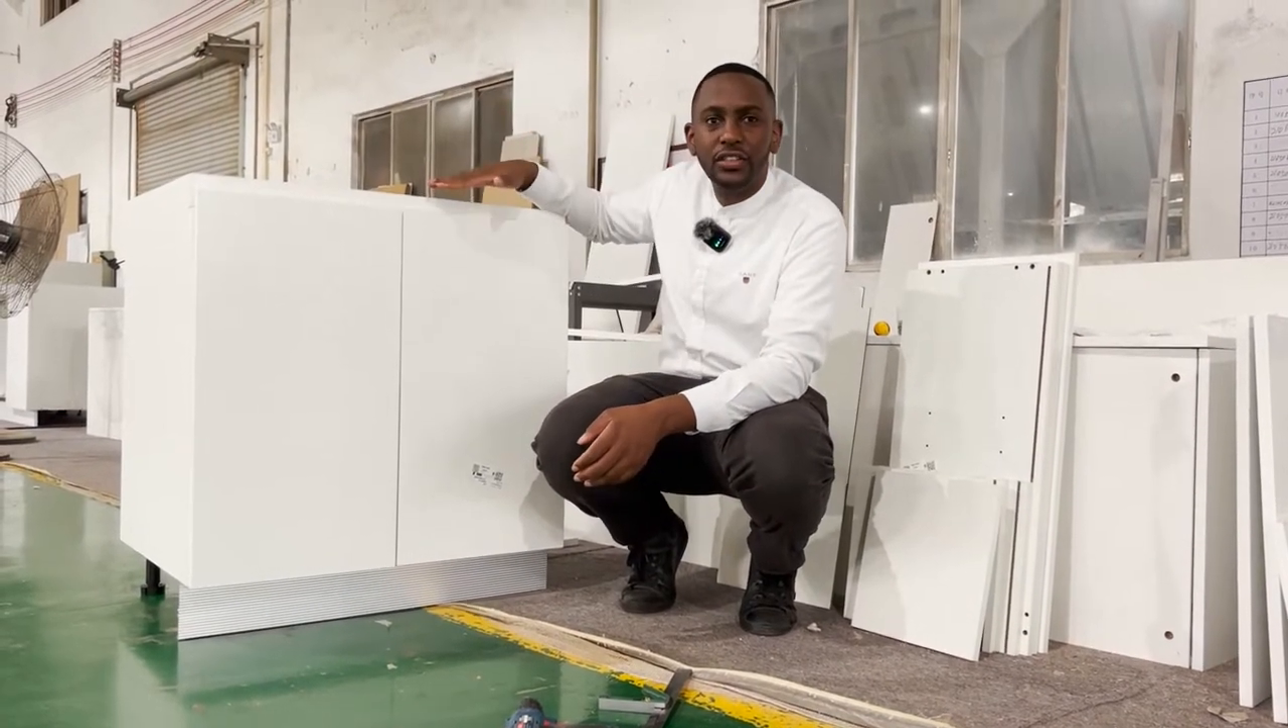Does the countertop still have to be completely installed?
Yes.